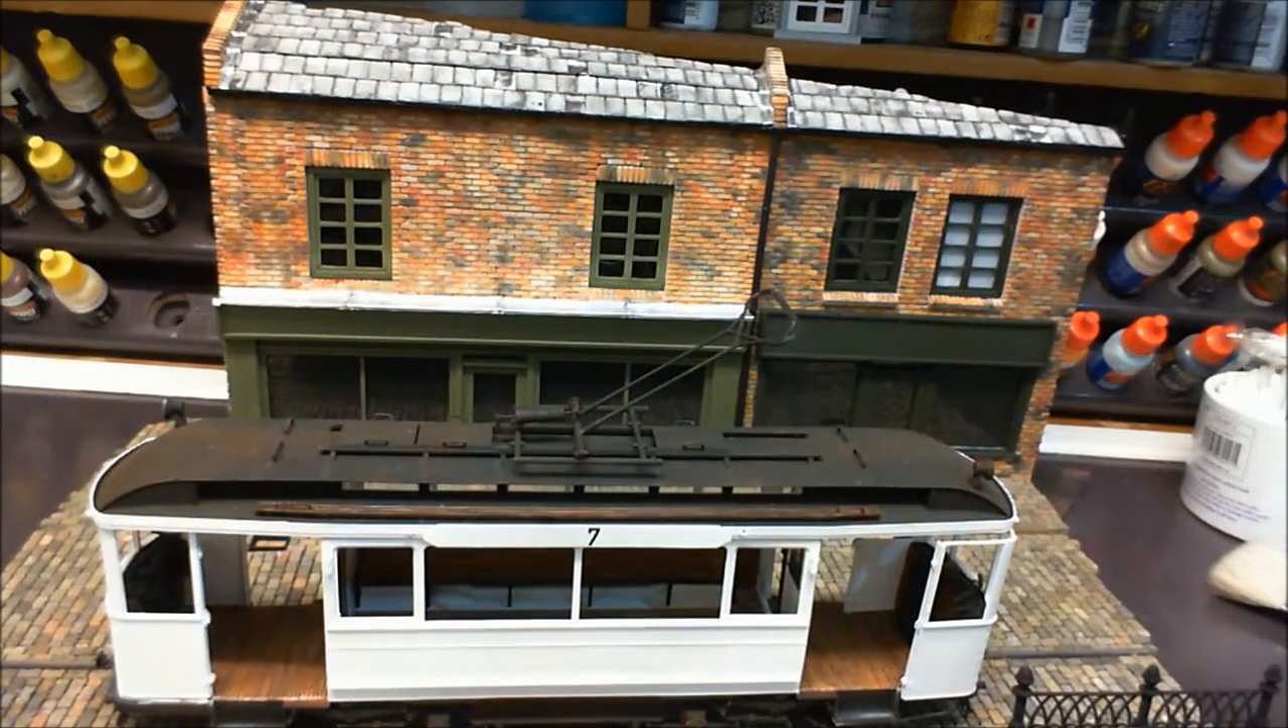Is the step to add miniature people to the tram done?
No.